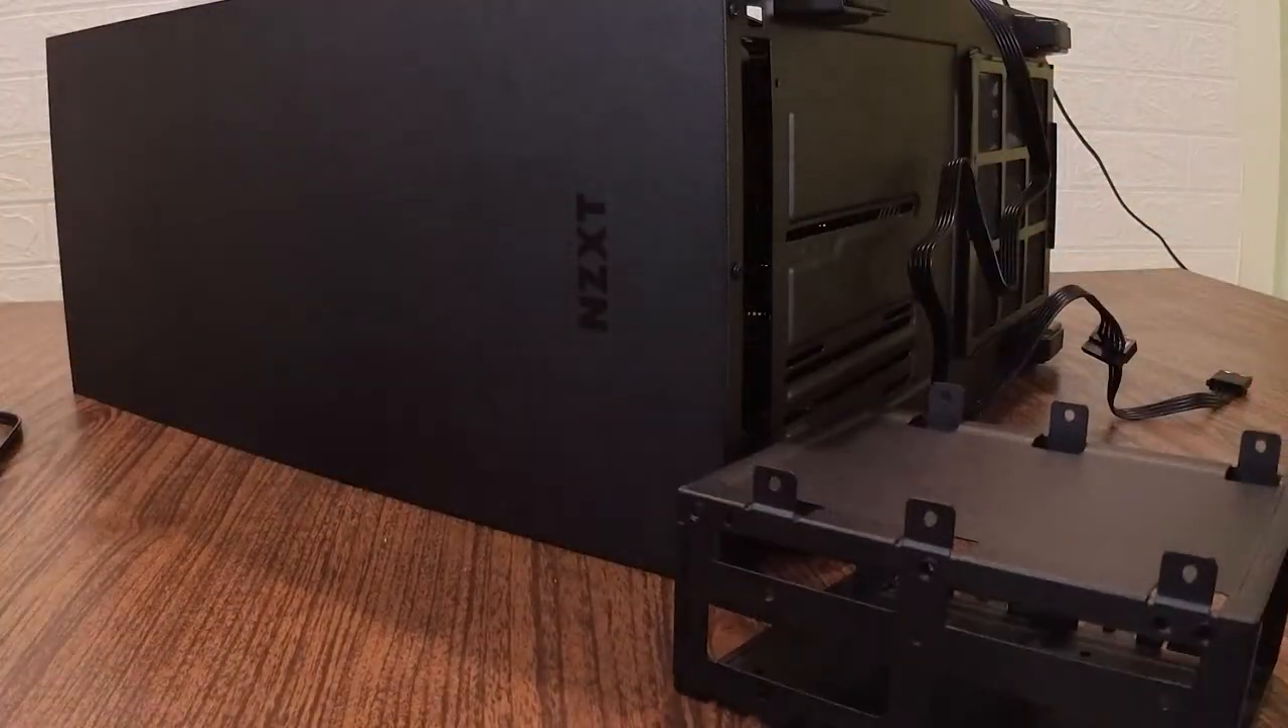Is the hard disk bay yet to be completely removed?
No.